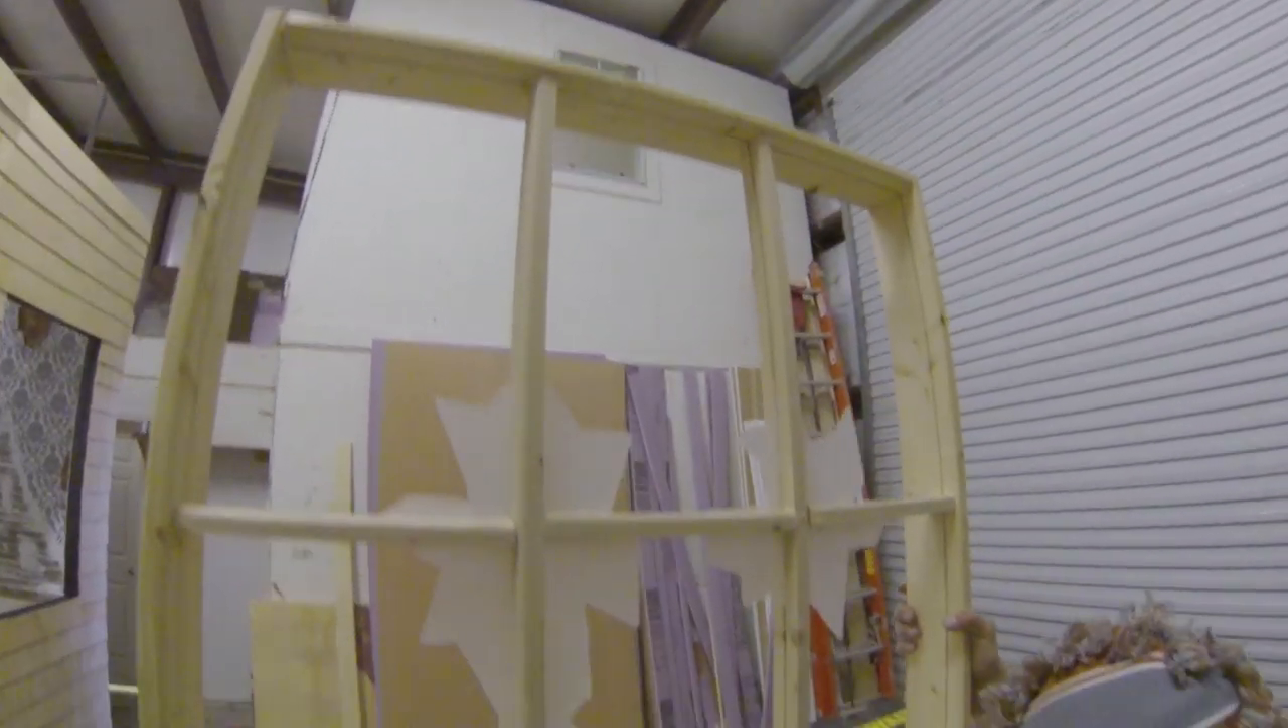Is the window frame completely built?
Yes.